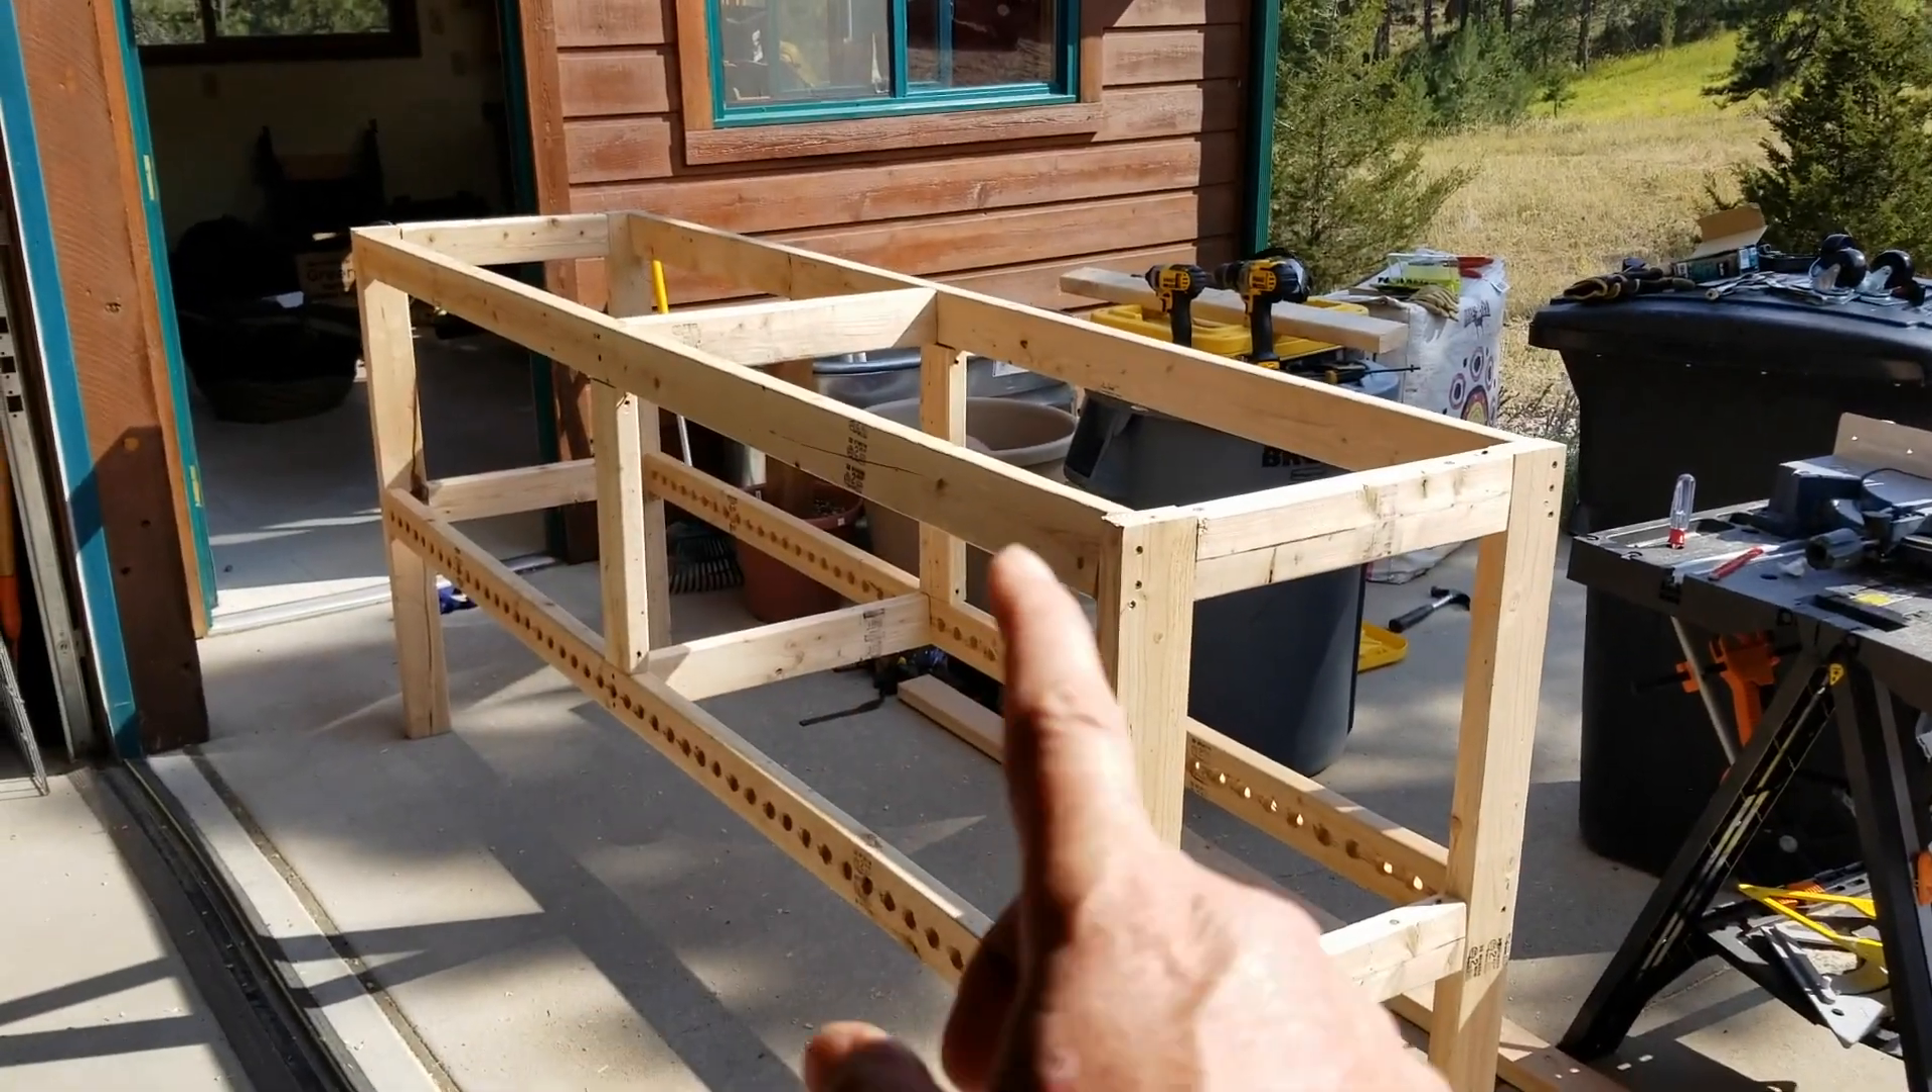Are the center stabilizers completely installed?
Yes.